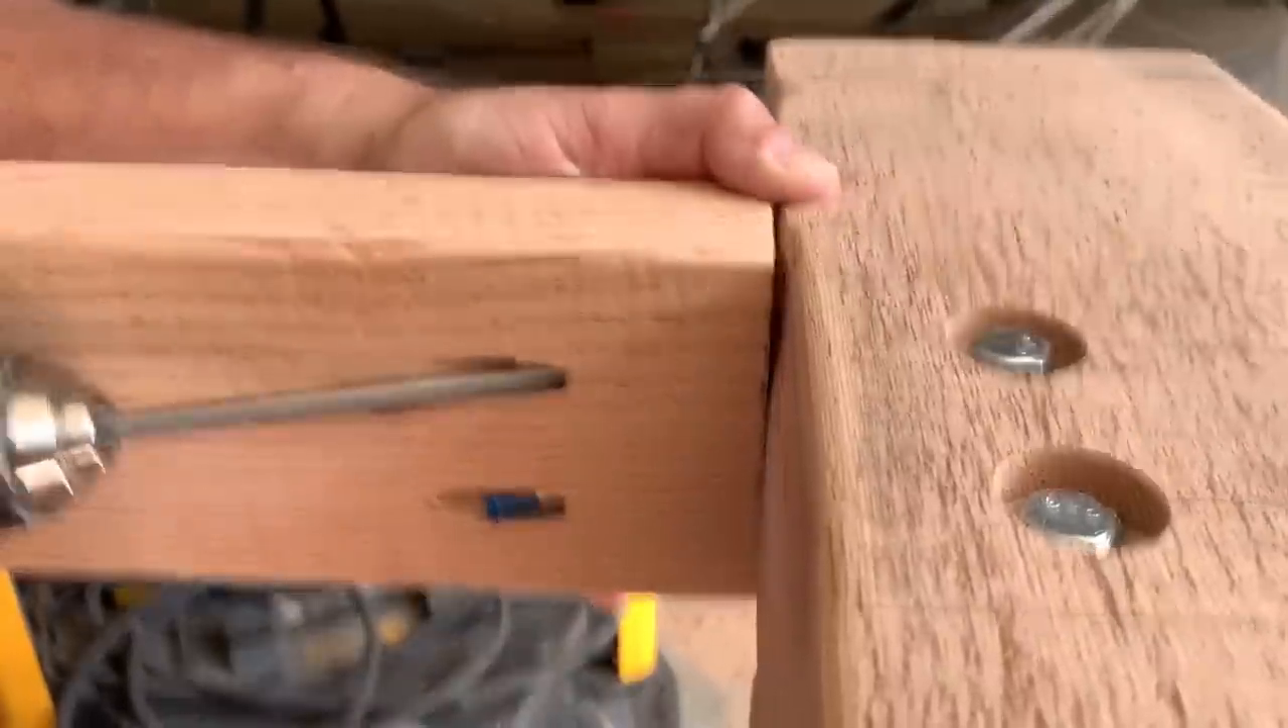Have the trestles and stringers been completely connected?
No.